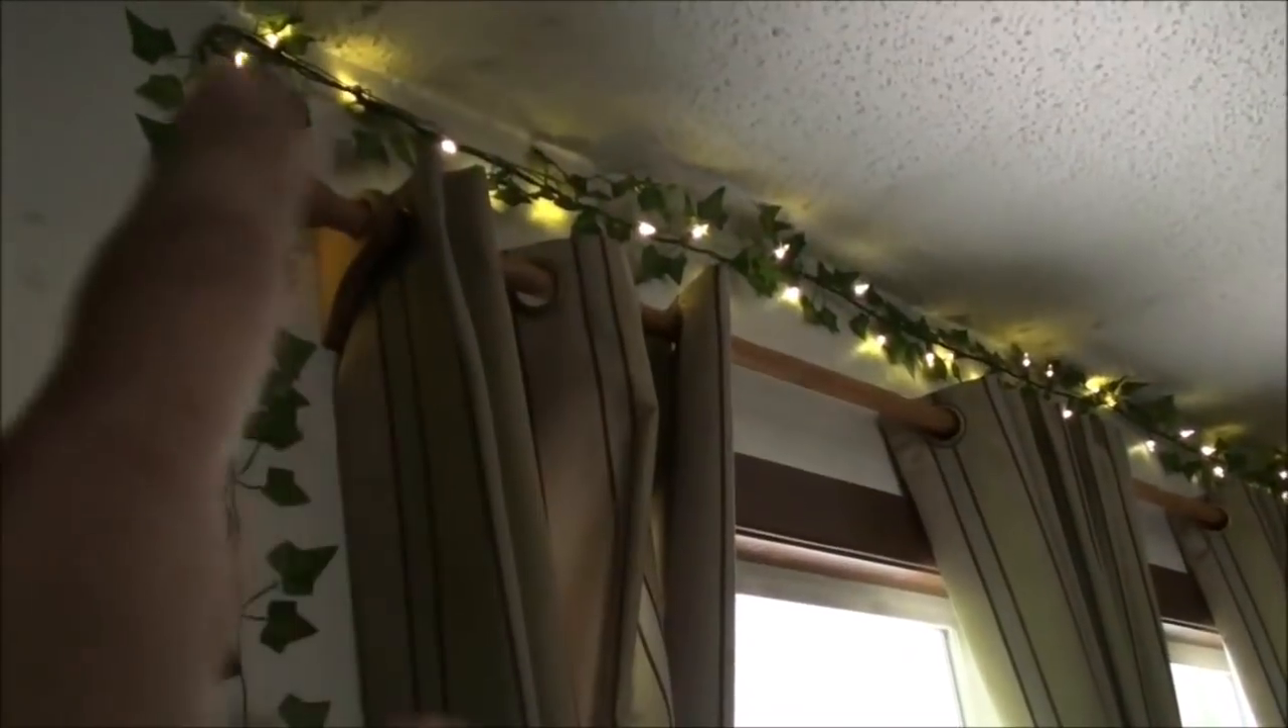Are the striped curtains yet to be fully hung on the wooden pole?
No.